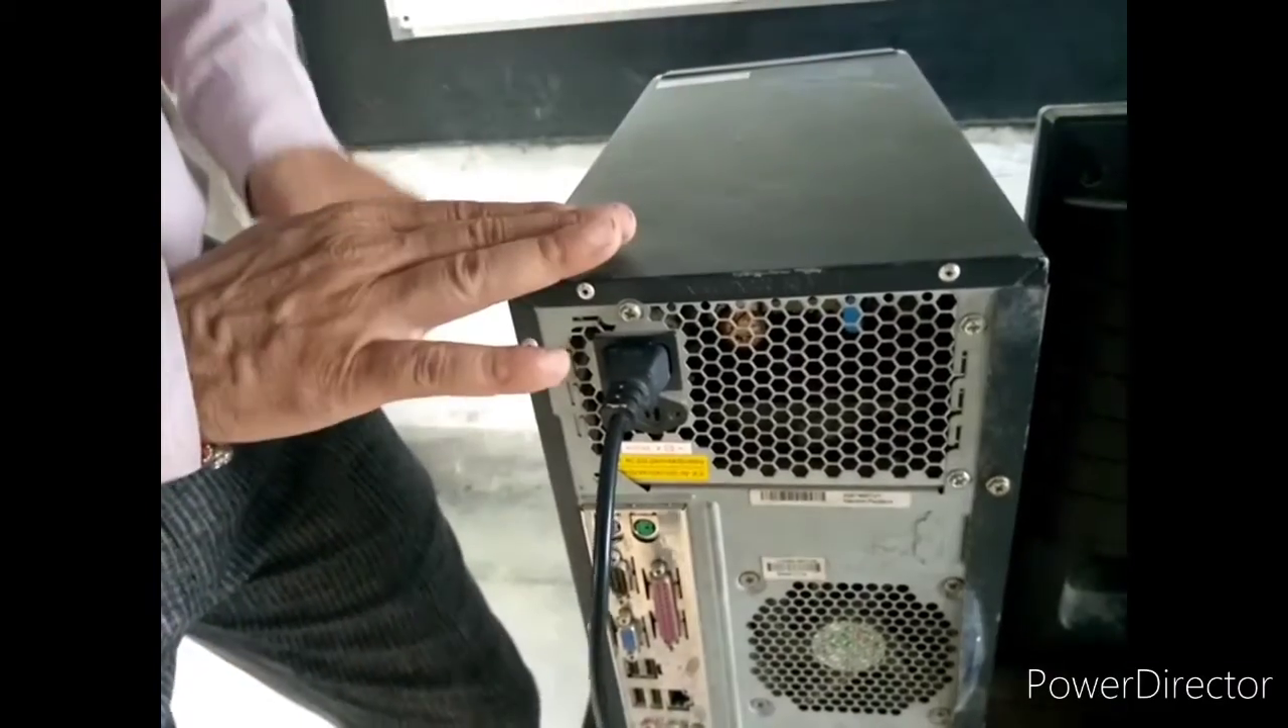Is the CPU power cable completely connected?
Yes.